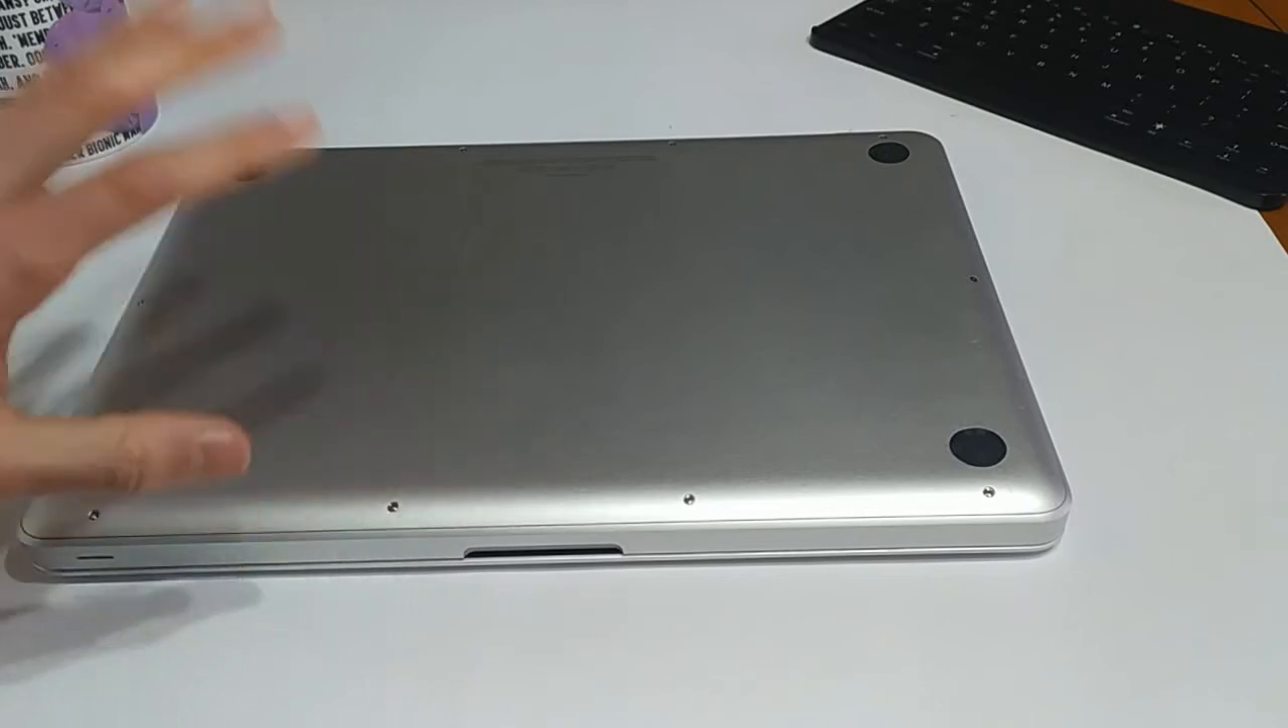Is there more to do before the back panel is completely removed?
Yes.